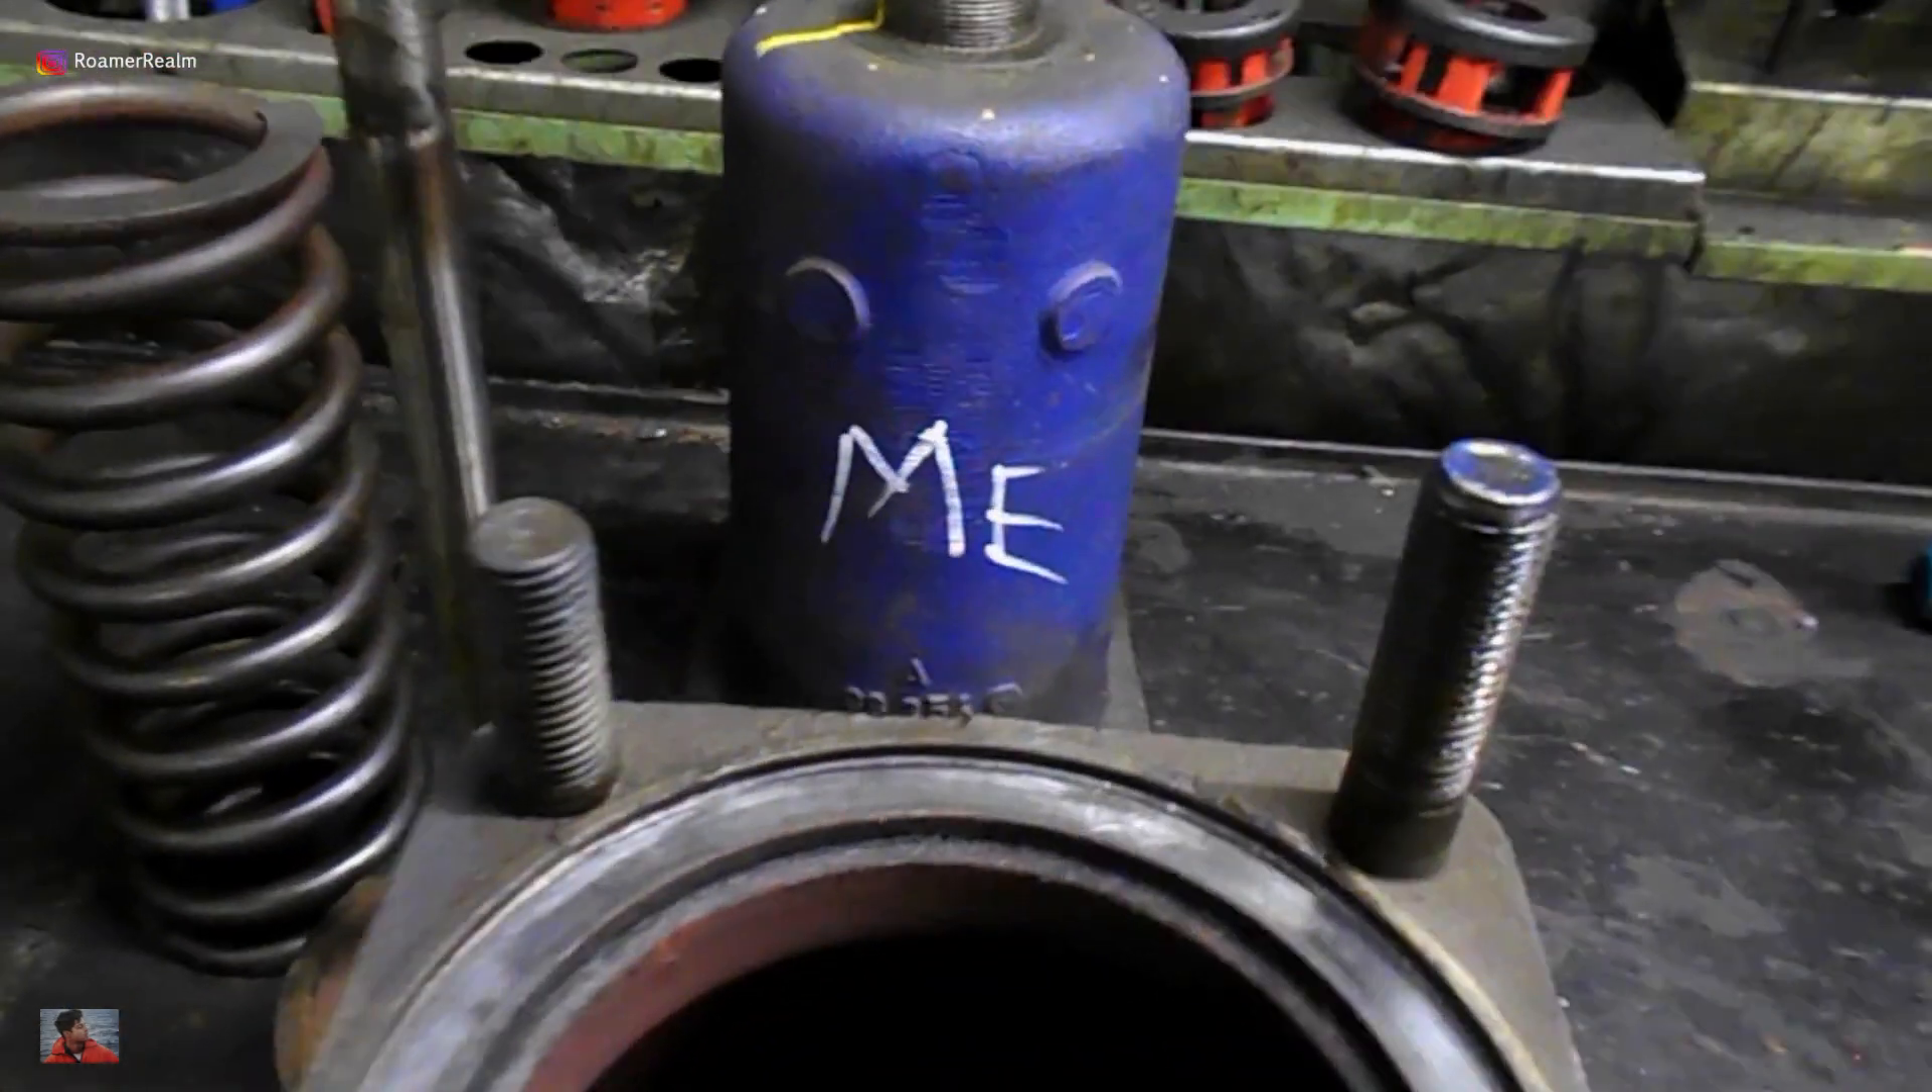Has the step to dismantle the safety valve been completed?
Yes.